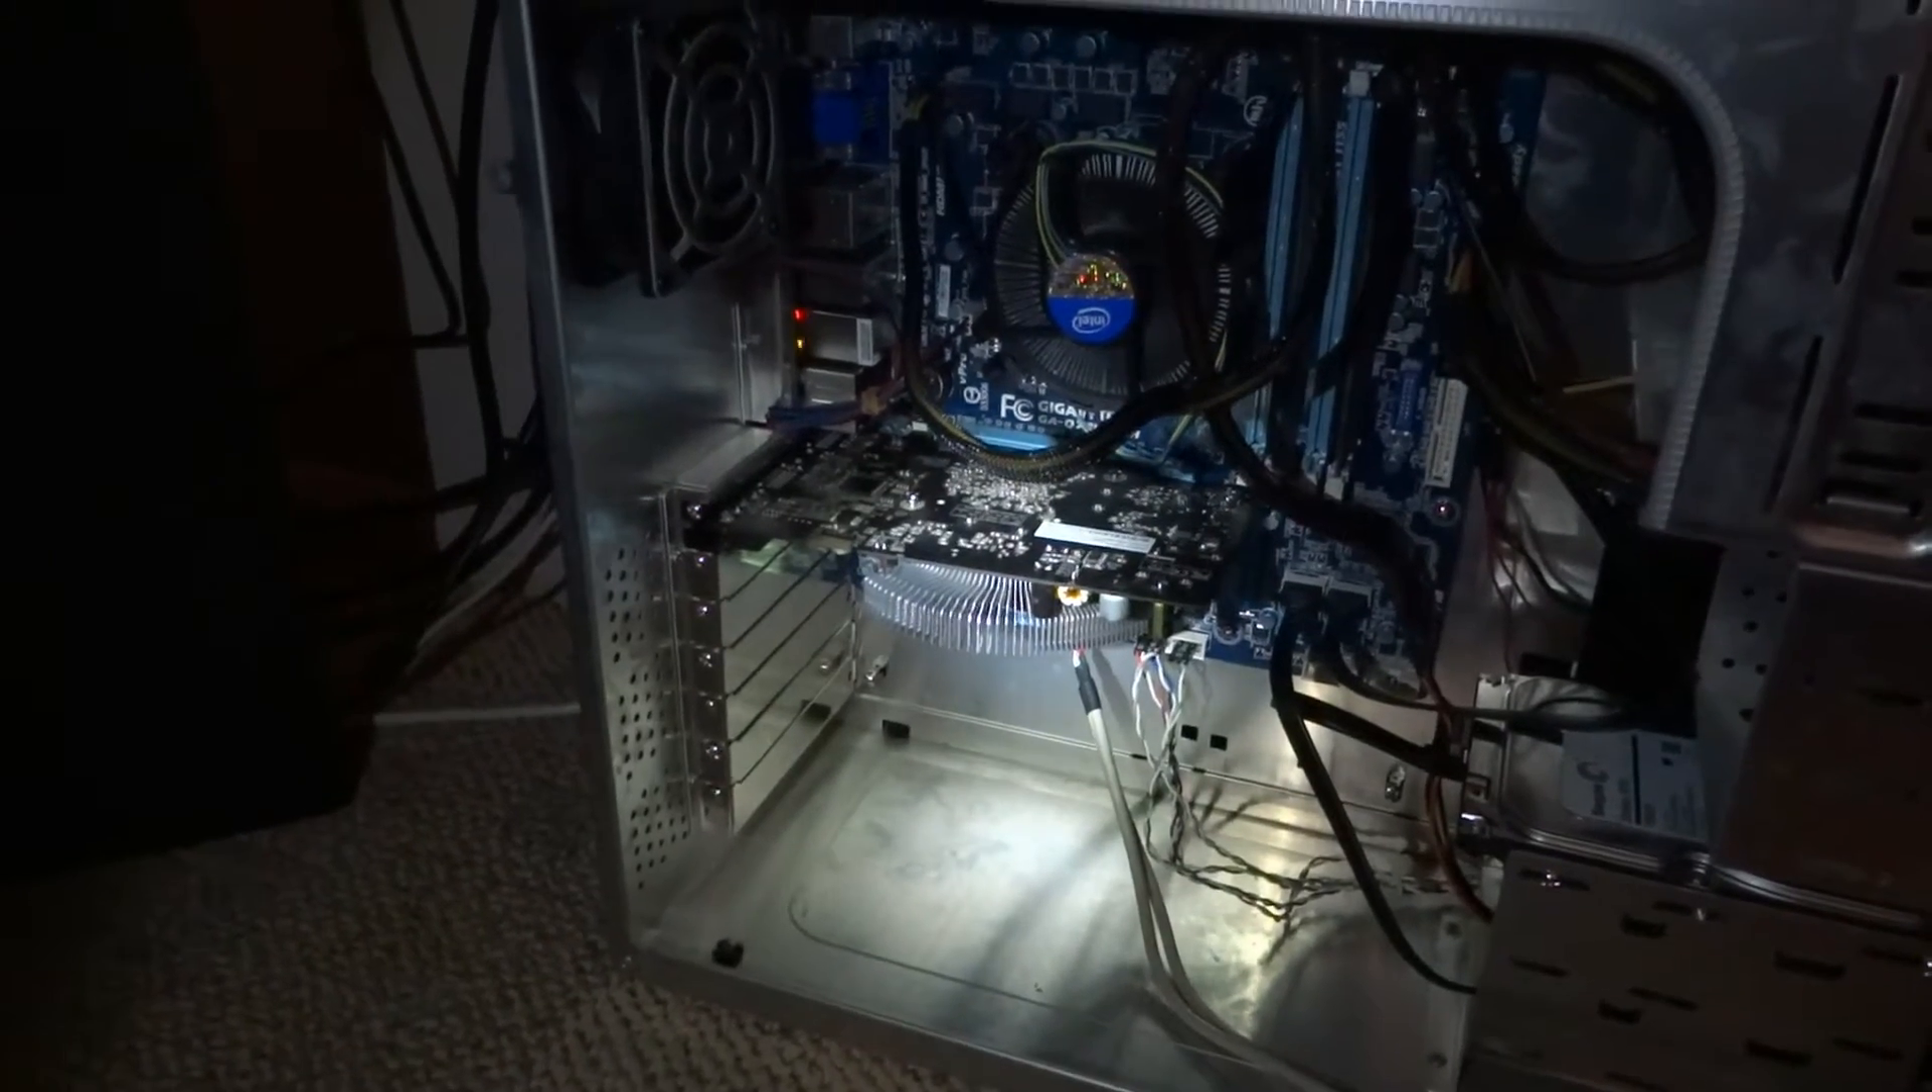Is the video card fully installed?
Yes.